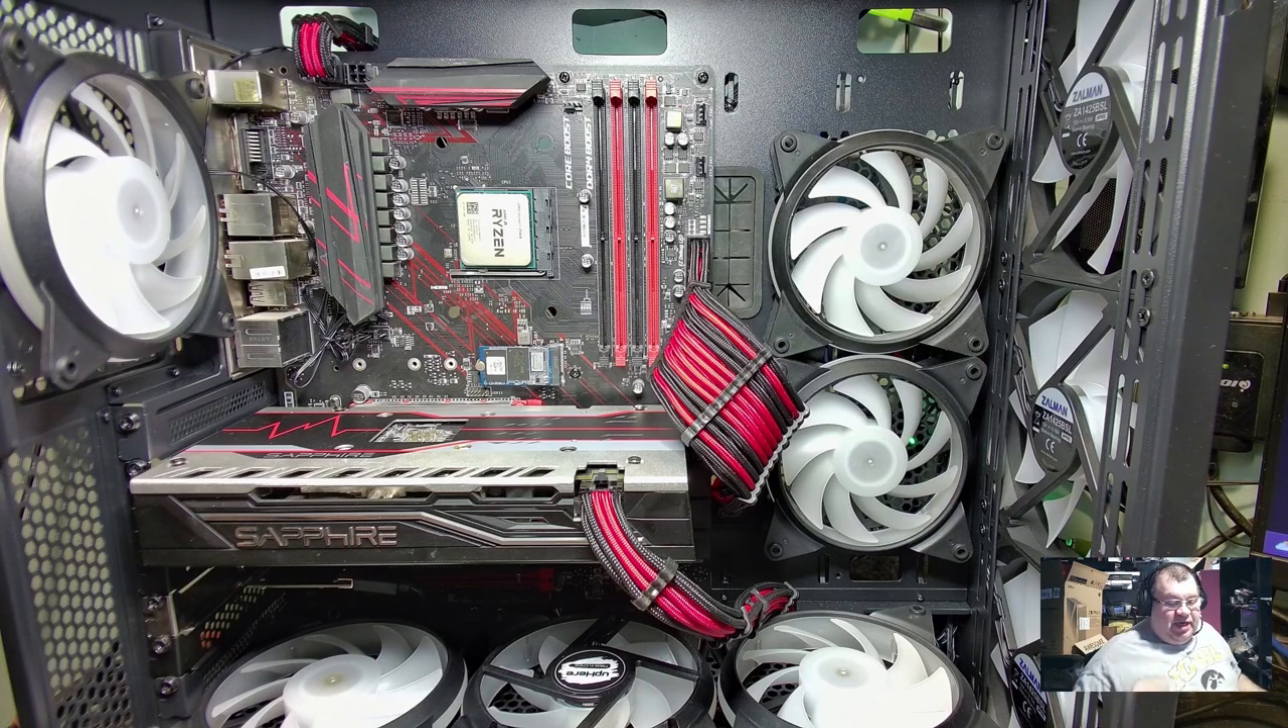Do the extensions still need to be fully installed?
No.